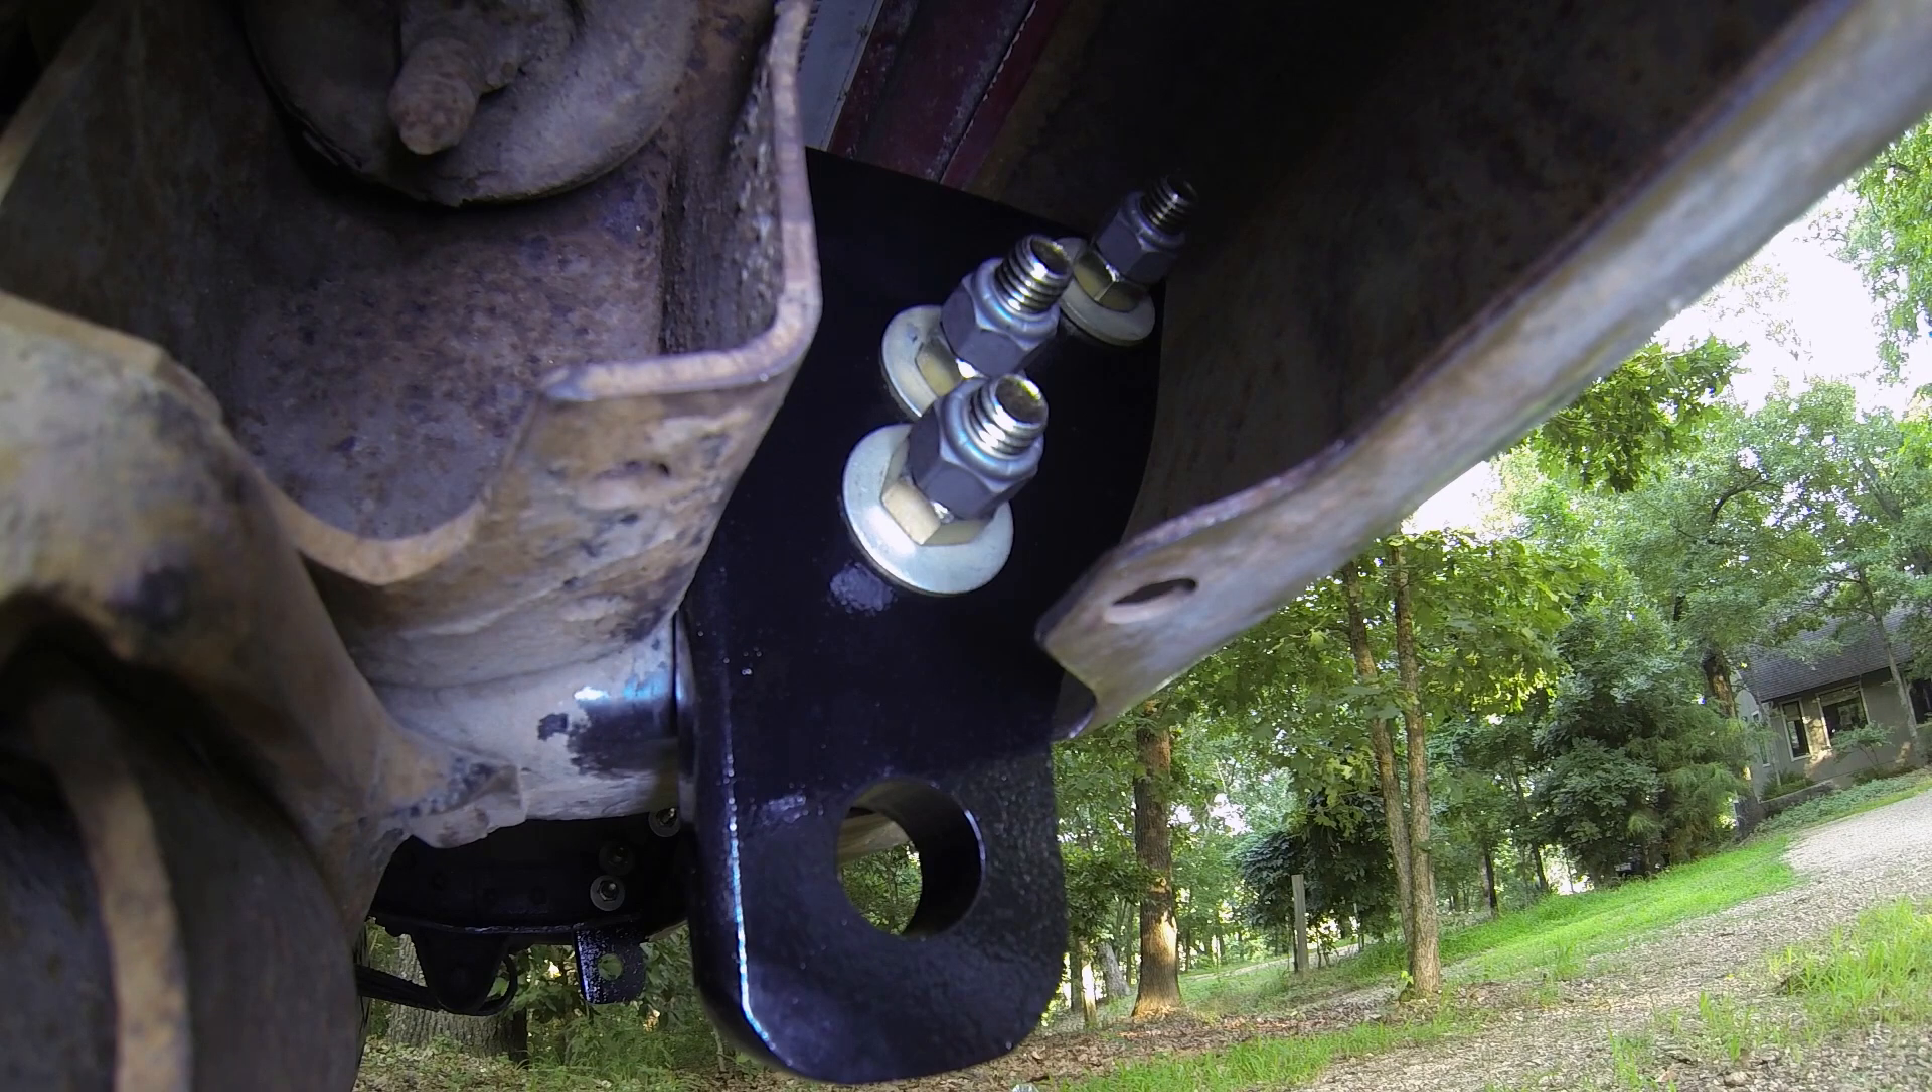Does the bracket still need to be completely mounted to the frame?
No.